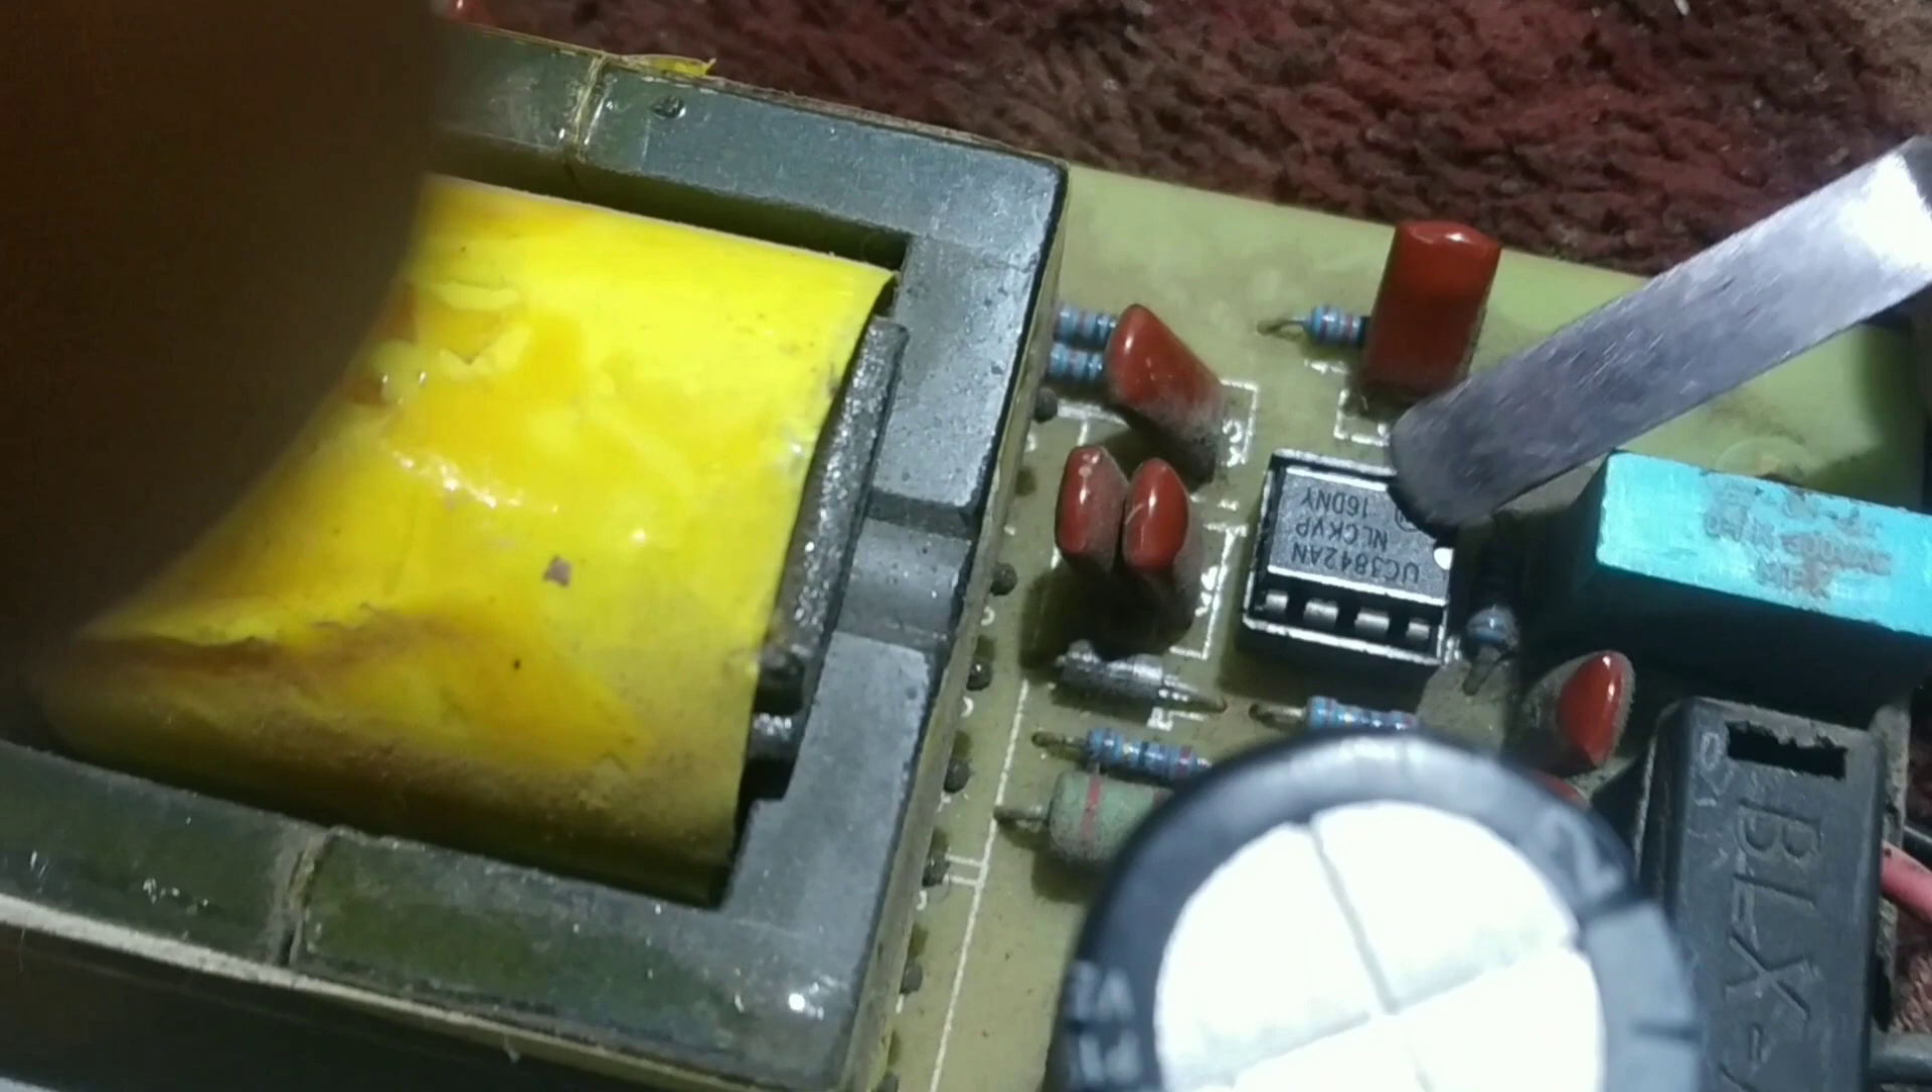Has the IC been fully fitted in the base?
Yes.